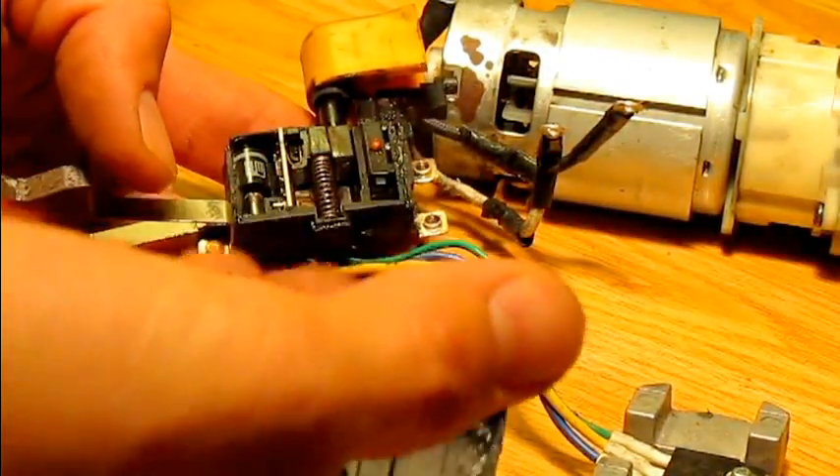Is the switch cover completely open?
Yes.